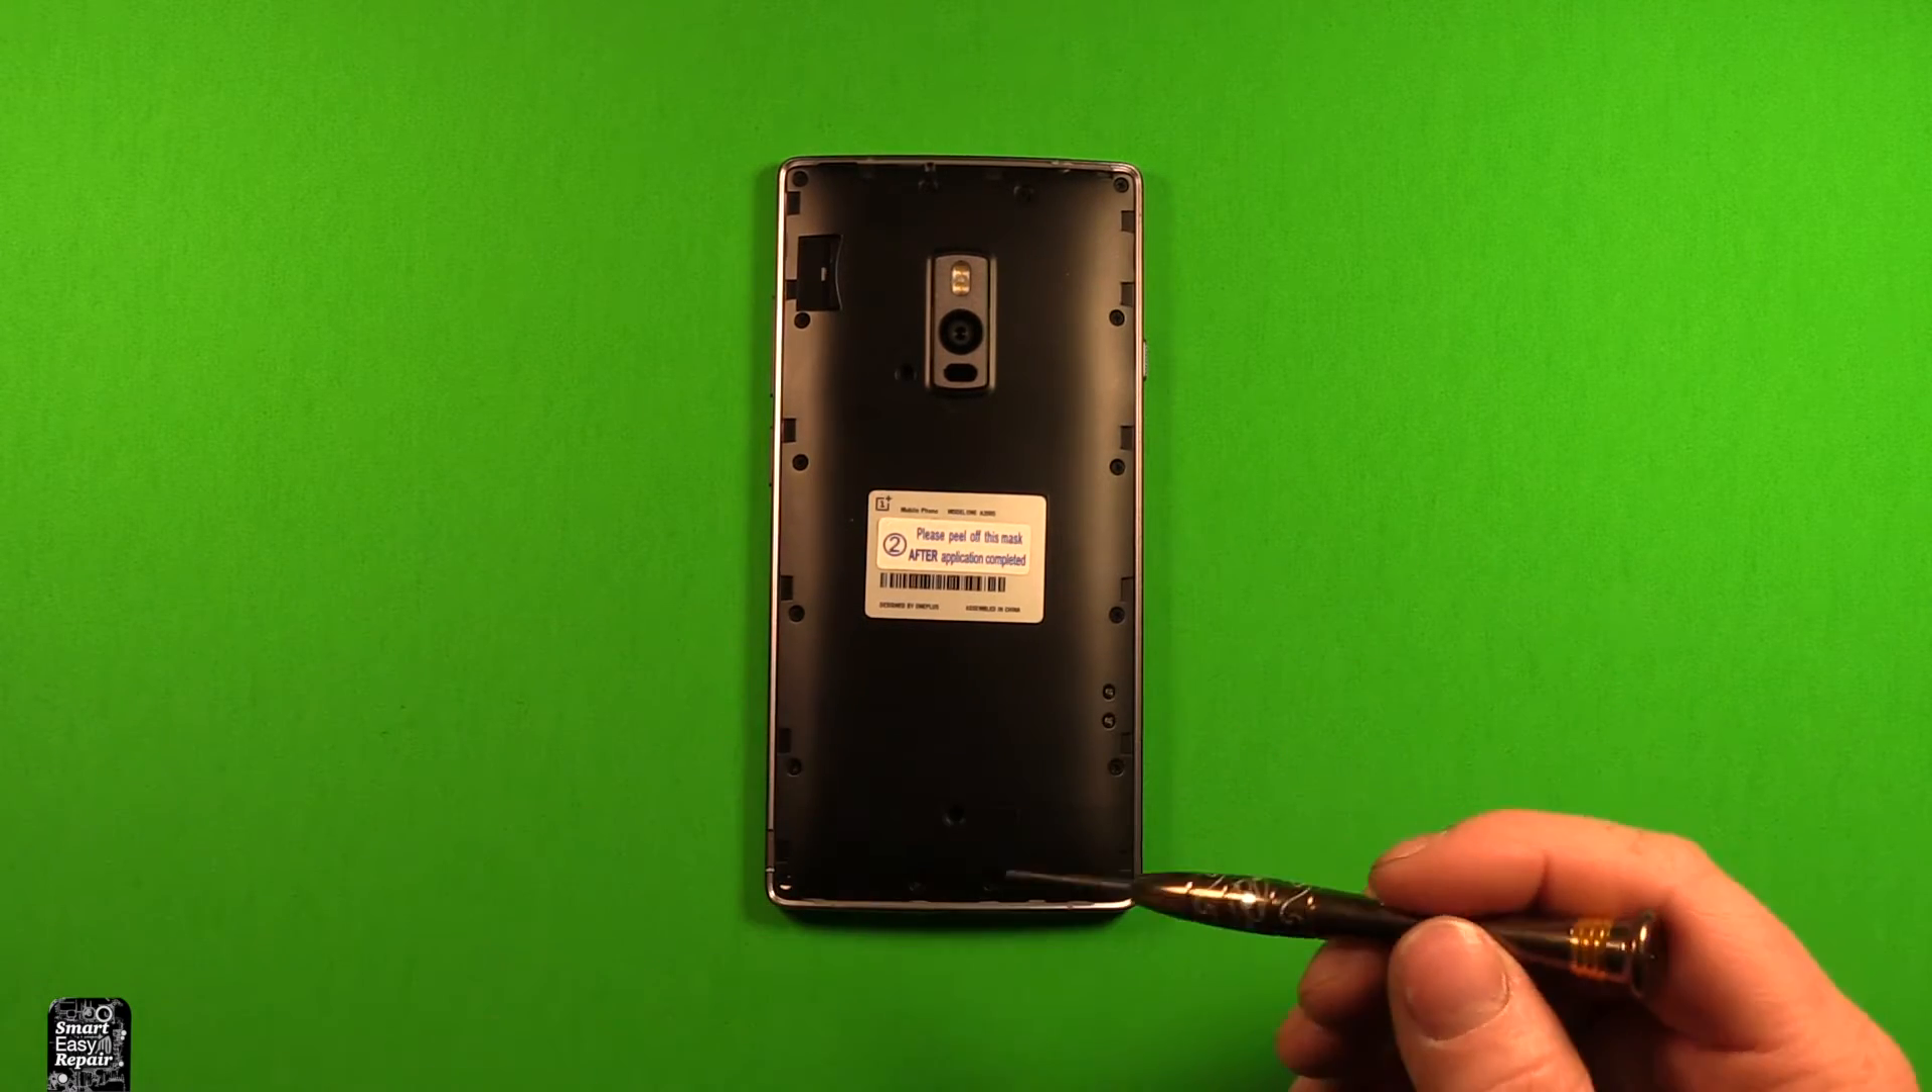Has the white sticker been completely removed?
No.